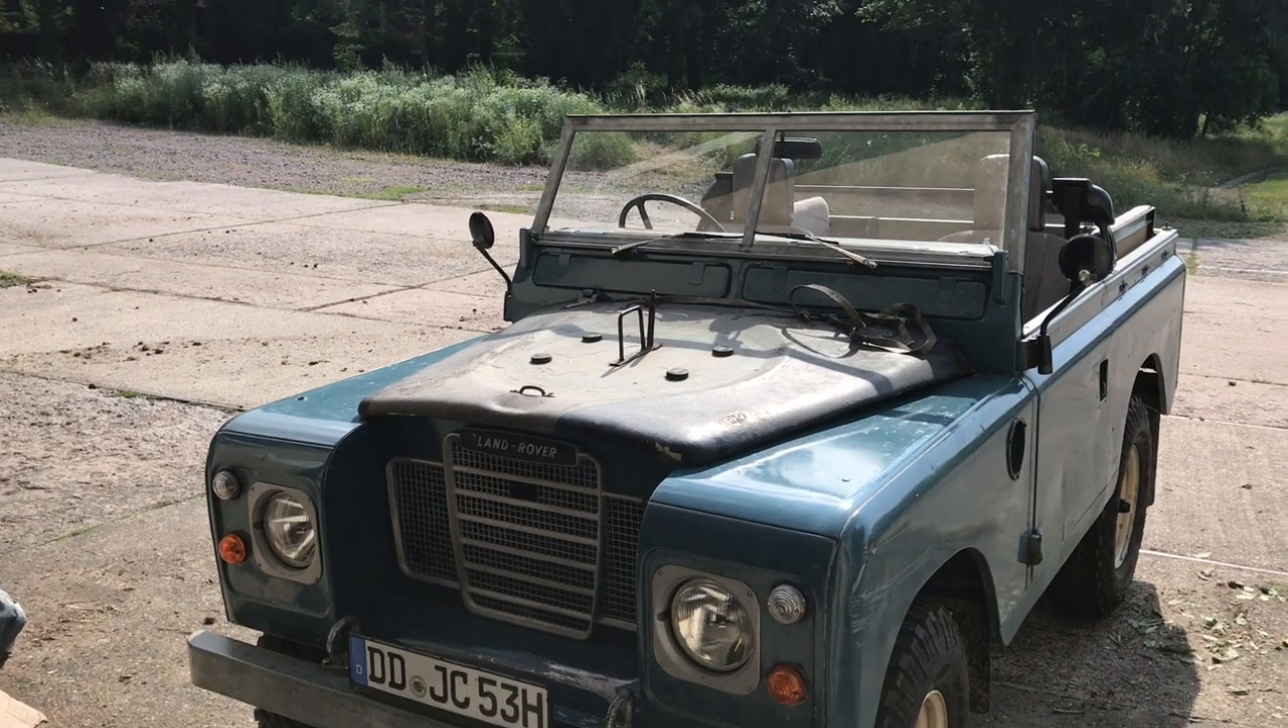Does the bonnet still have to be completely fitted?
No.